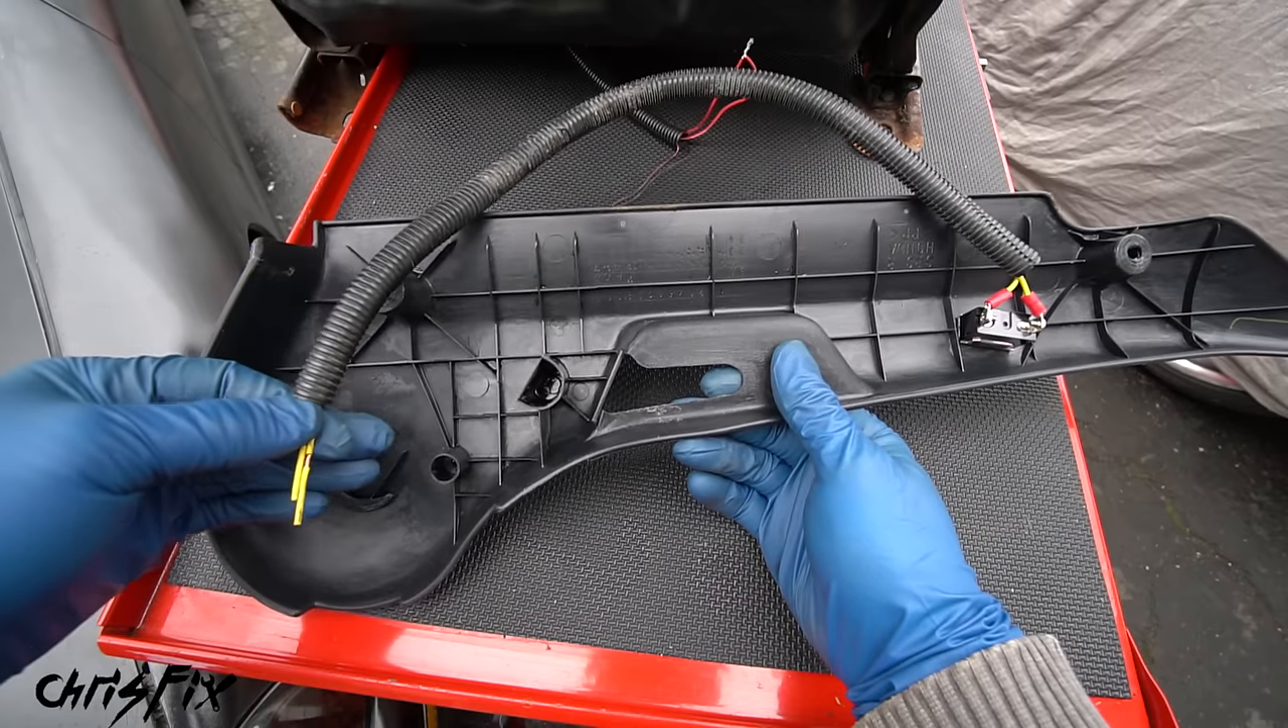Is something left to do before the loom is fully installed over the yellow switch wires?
No.